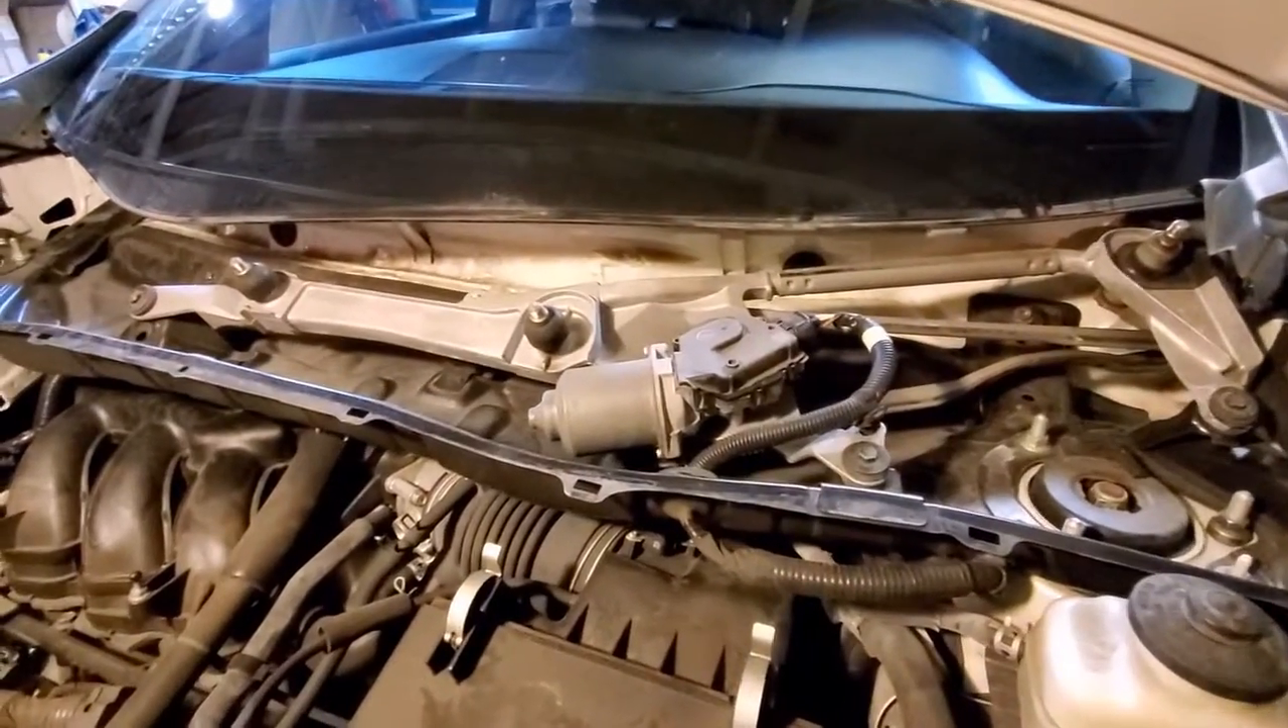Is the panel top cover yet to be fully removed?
No.